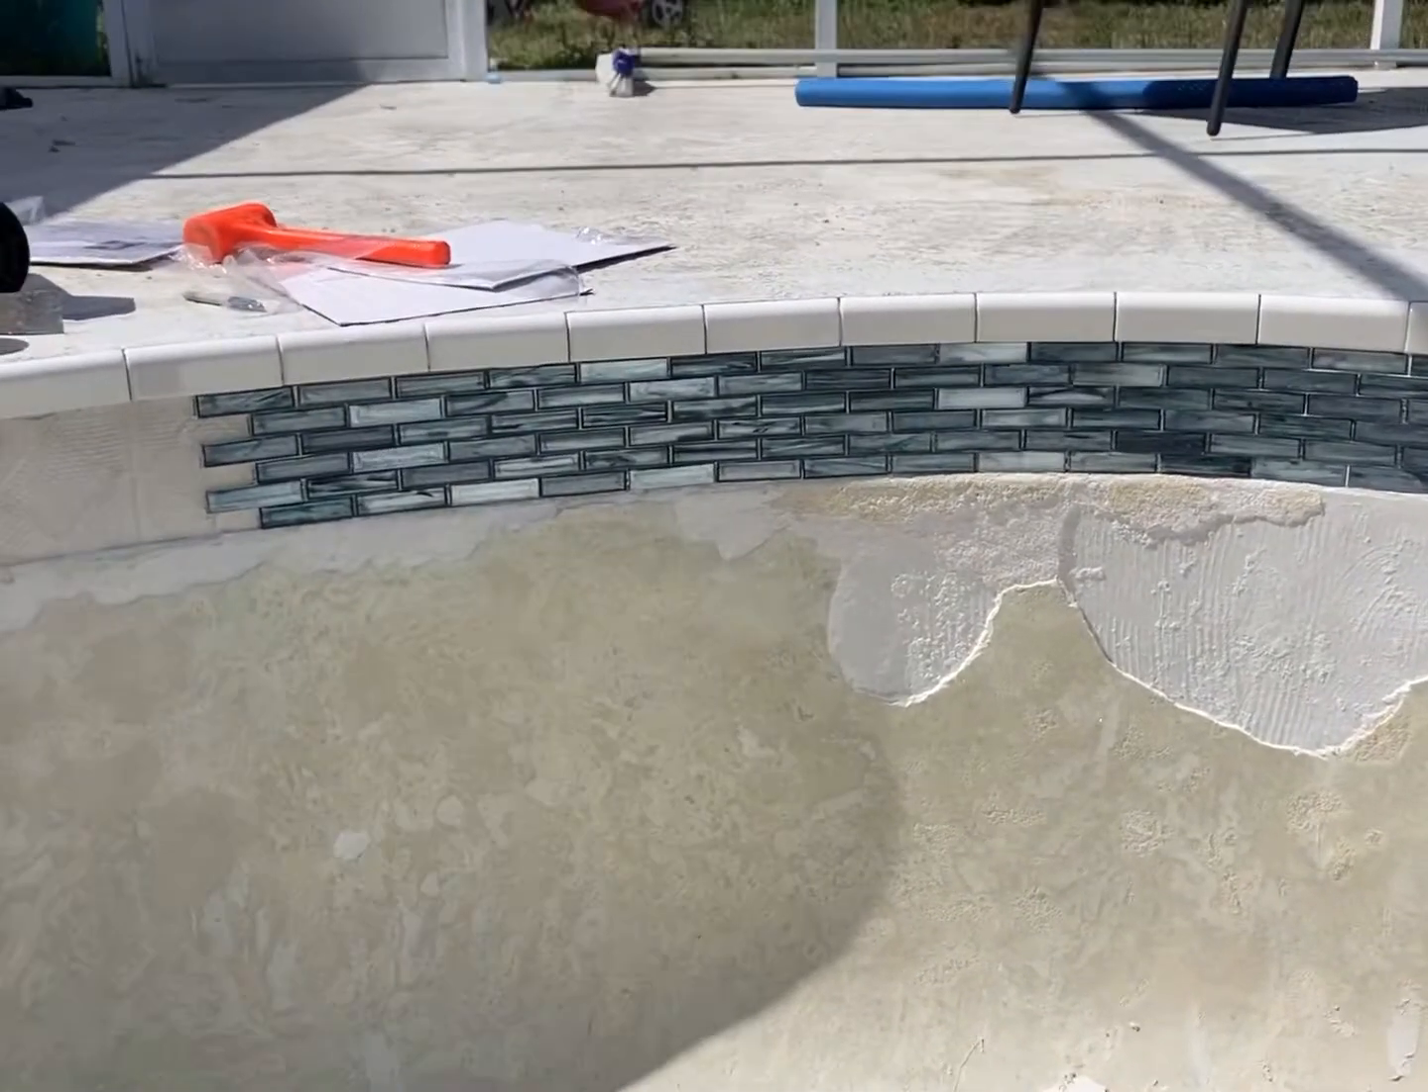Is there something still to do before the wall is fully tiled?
Yes.